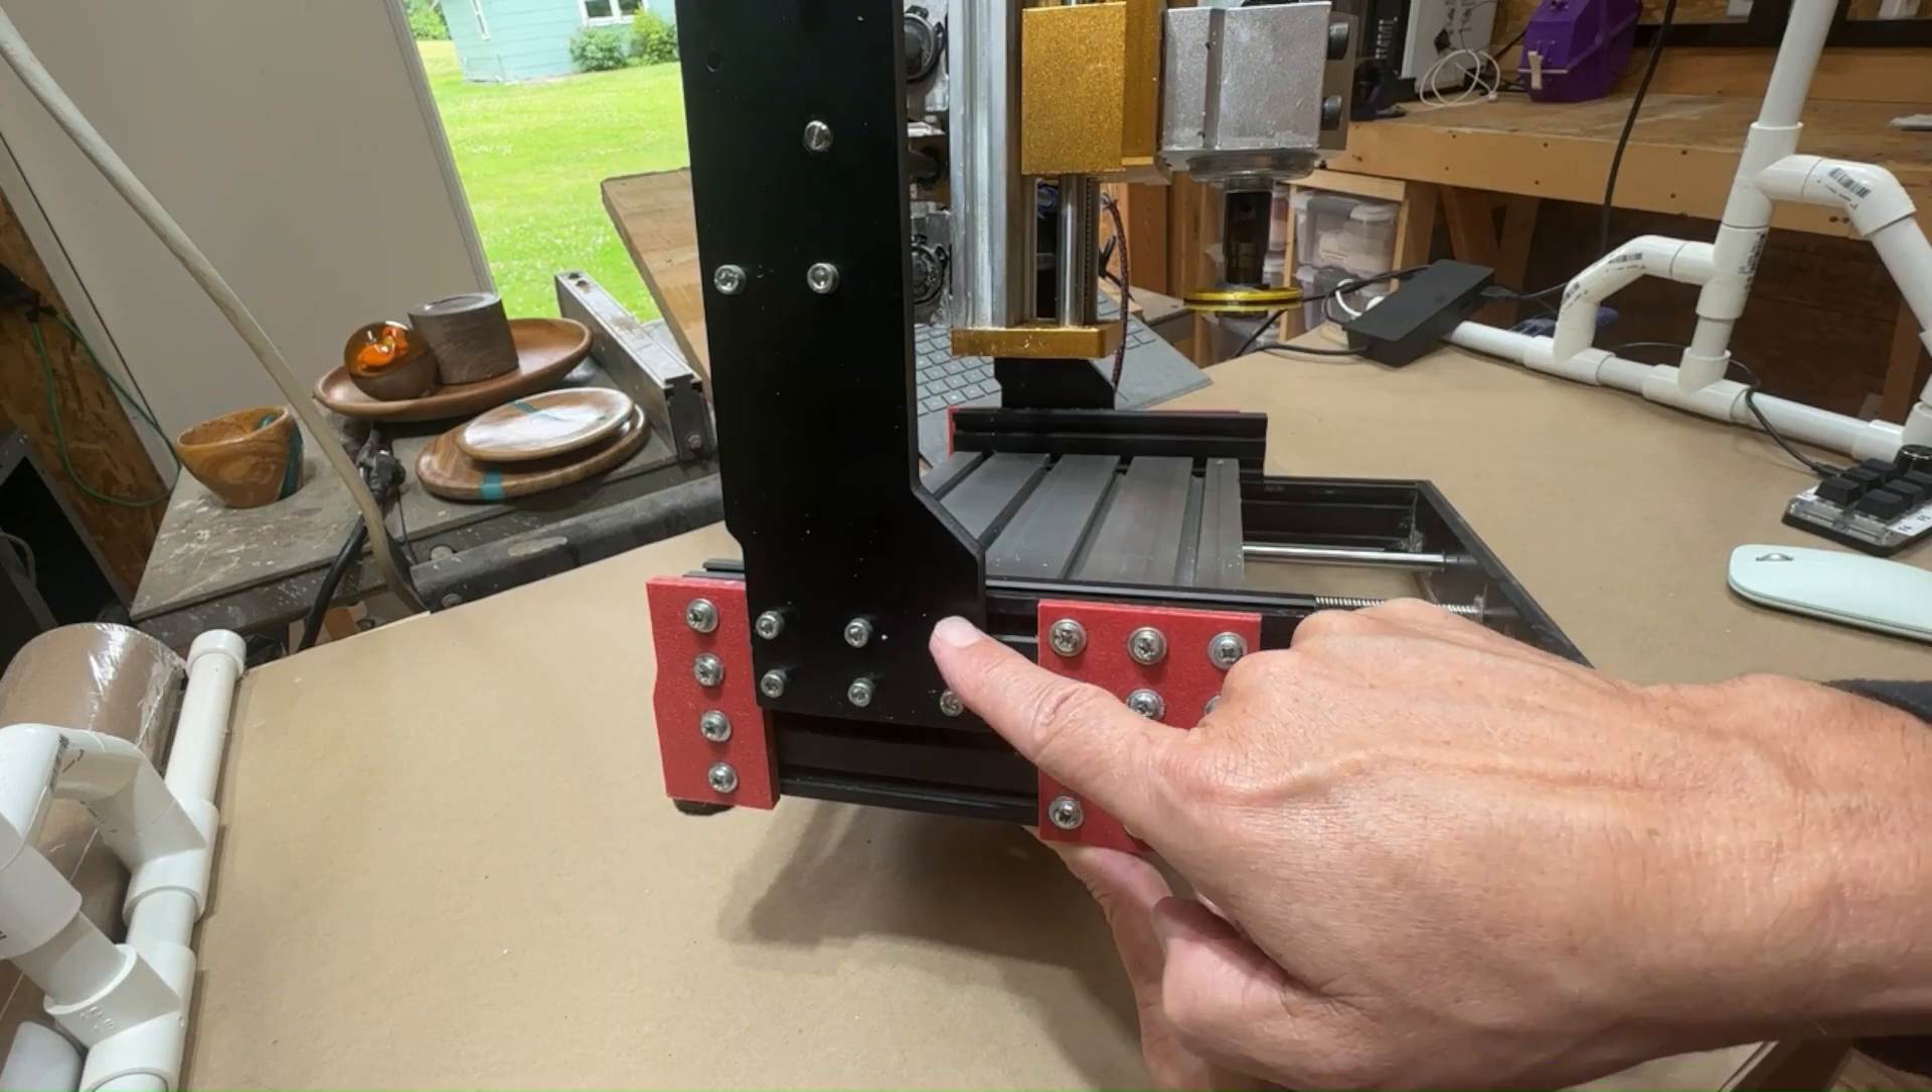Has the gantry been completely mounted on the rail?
Yes.